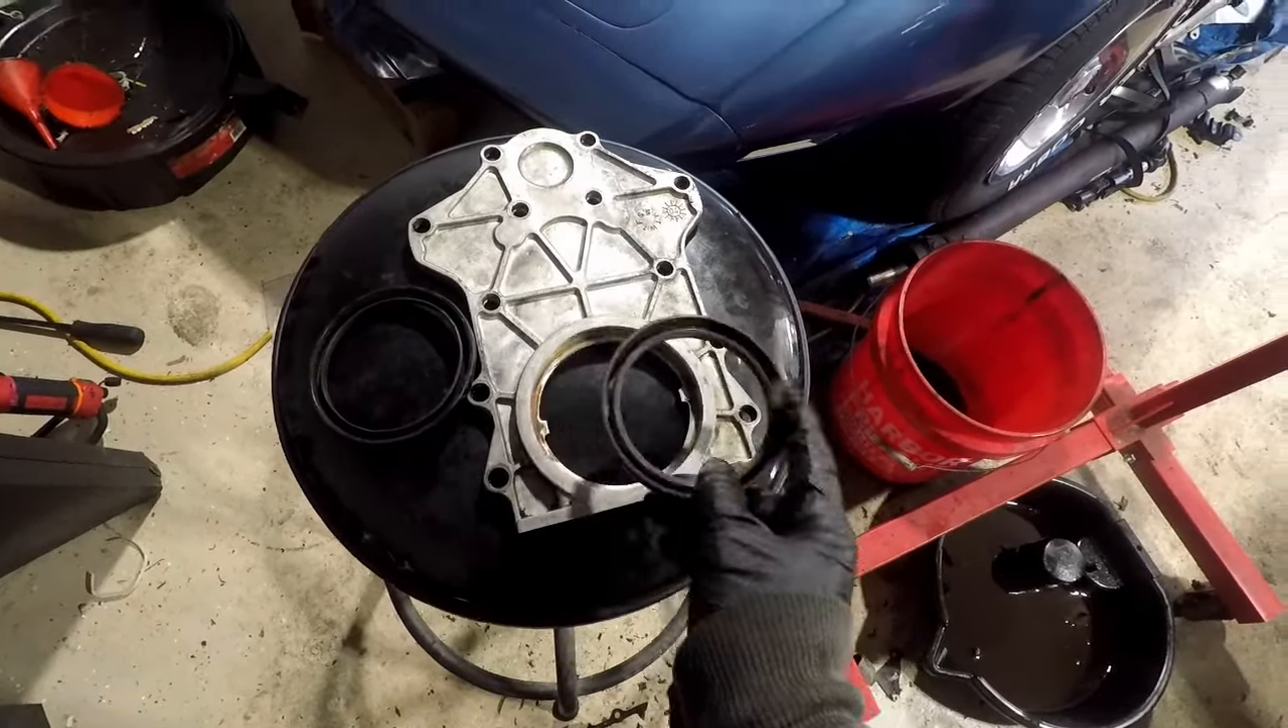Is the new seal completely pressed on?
No.